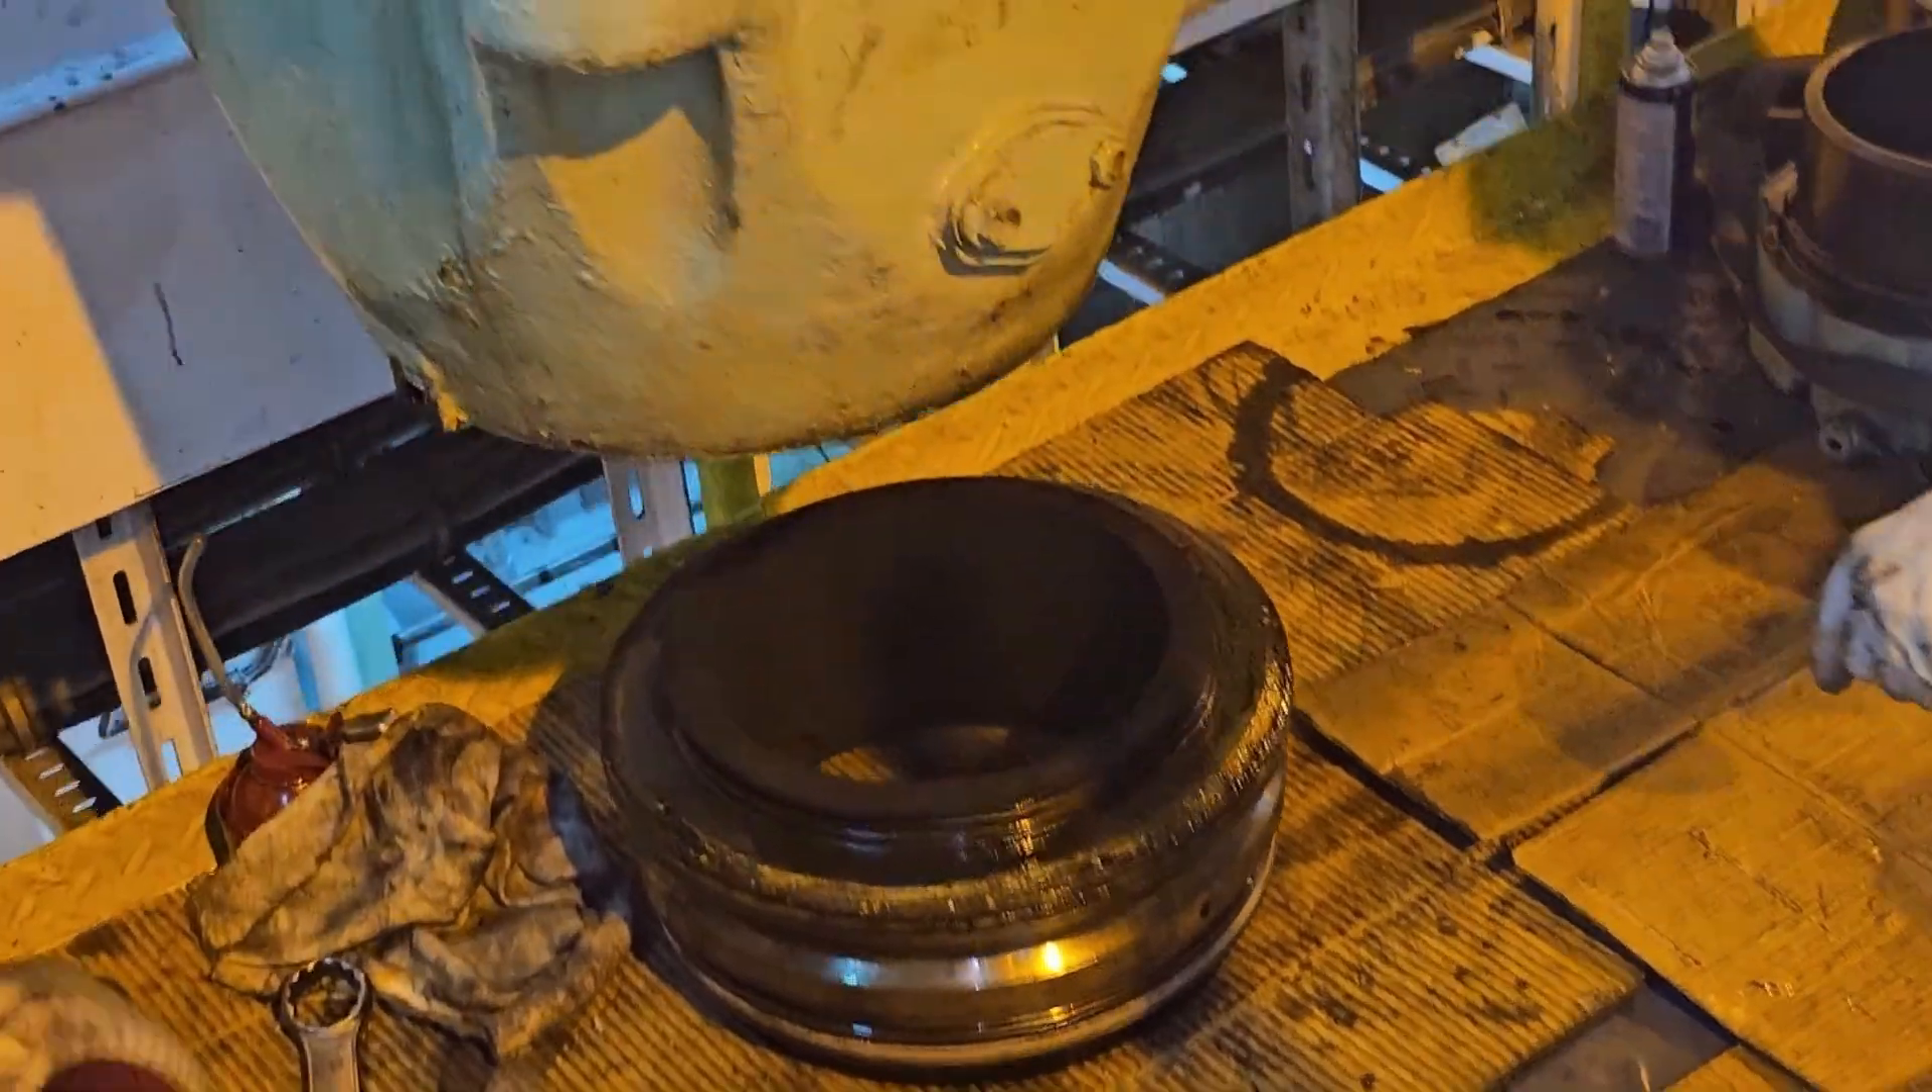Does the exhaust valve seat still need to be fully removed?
No.